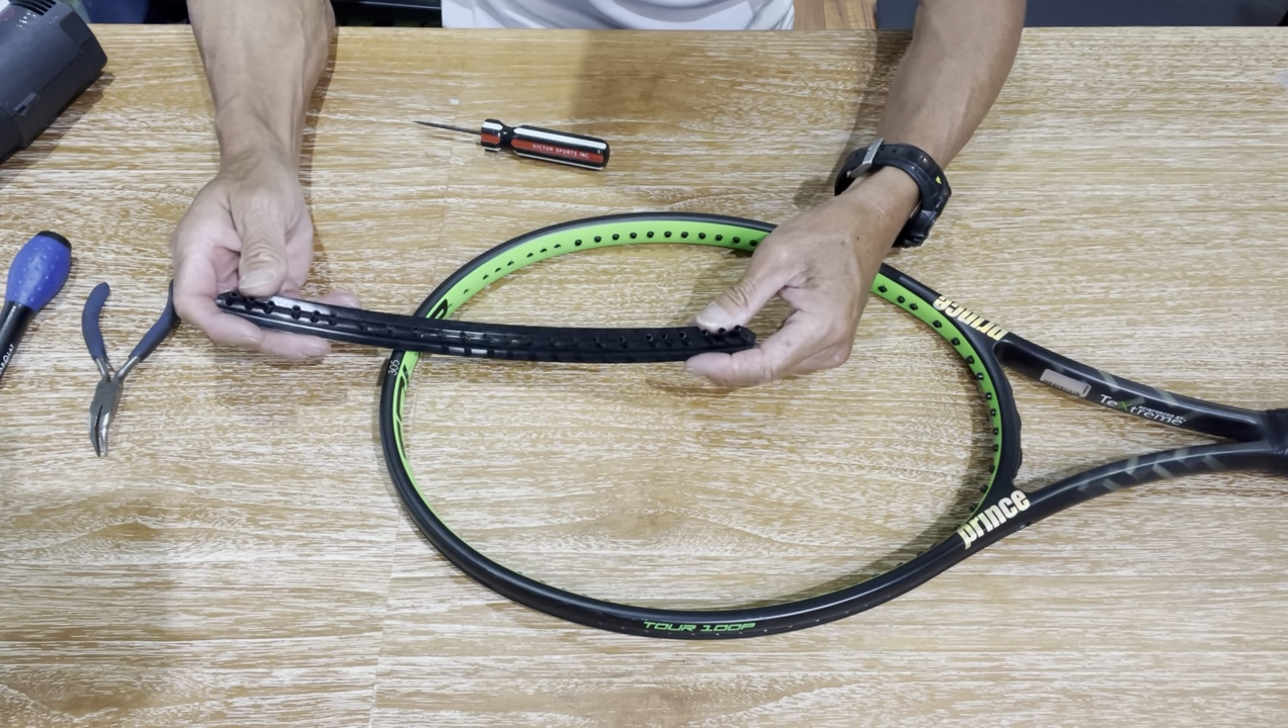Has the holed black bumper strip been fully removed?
Yes.